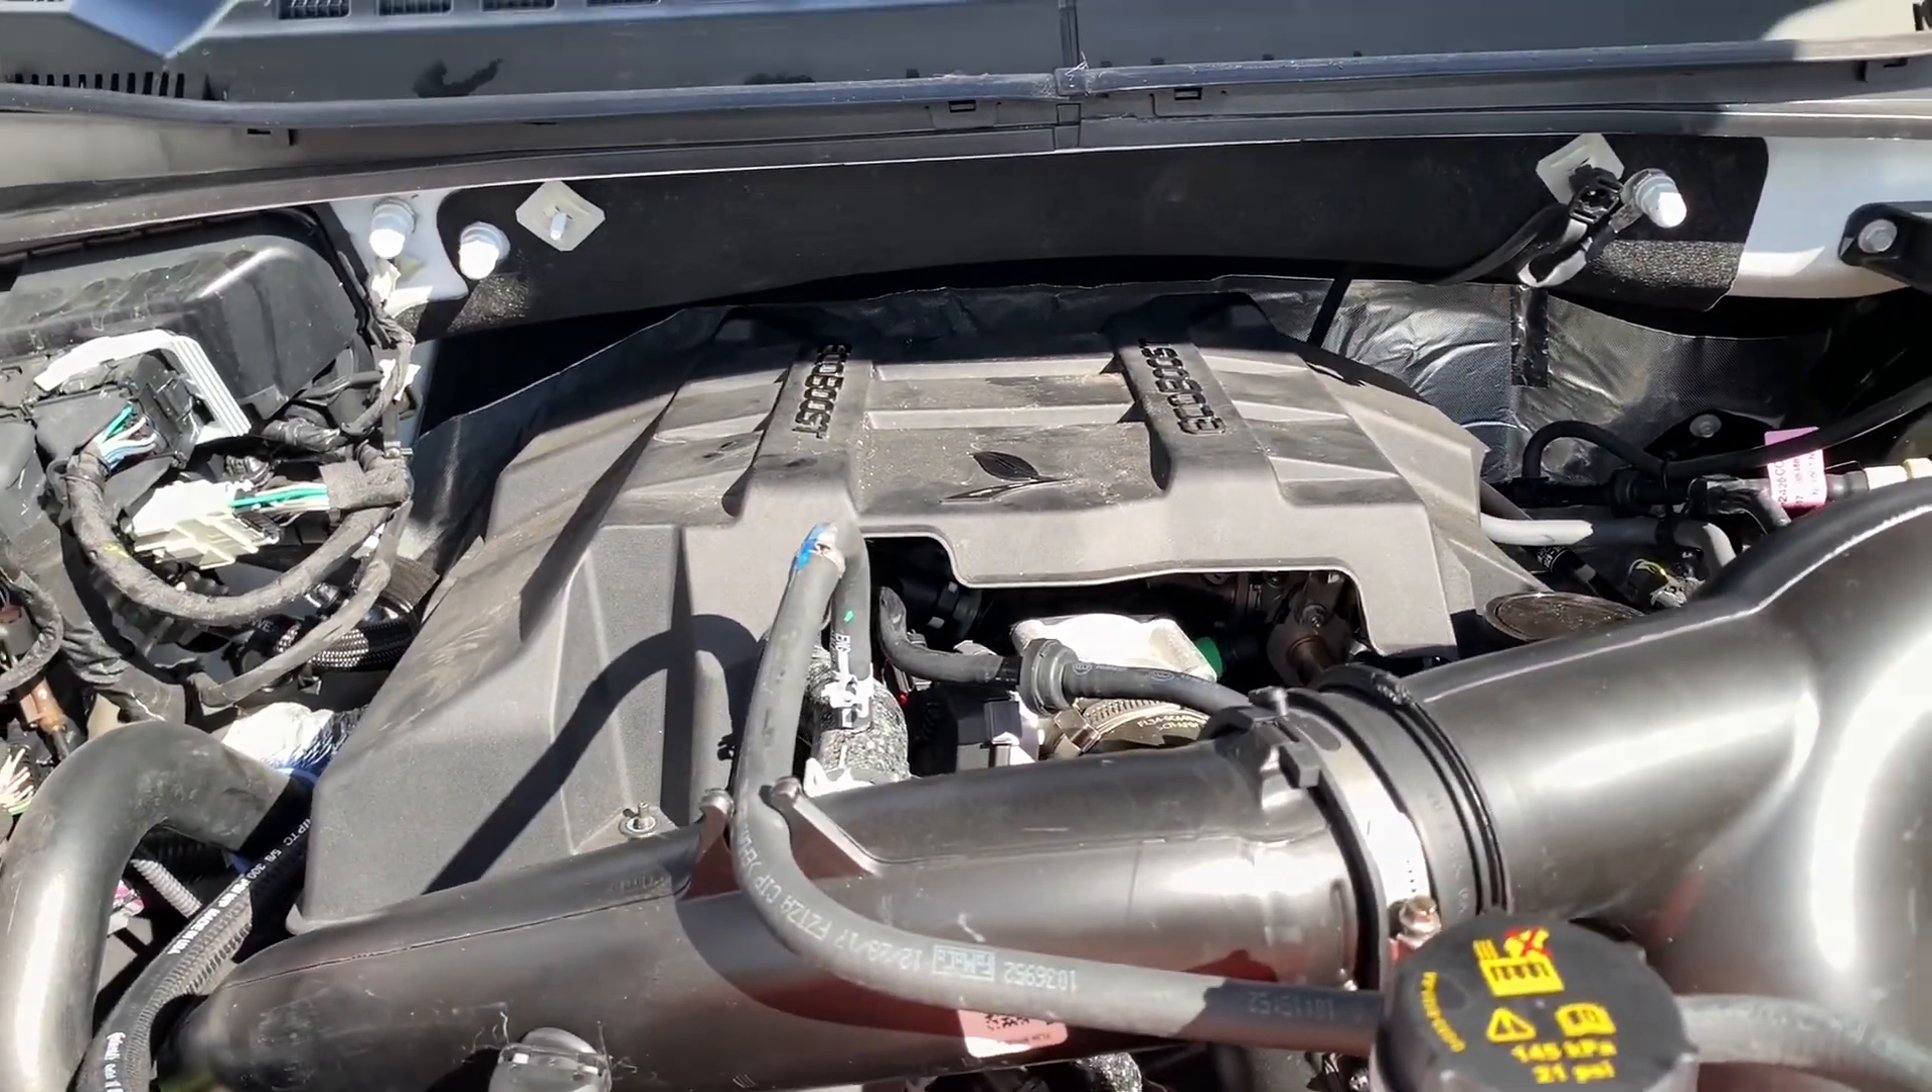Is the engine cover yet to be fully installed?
No.